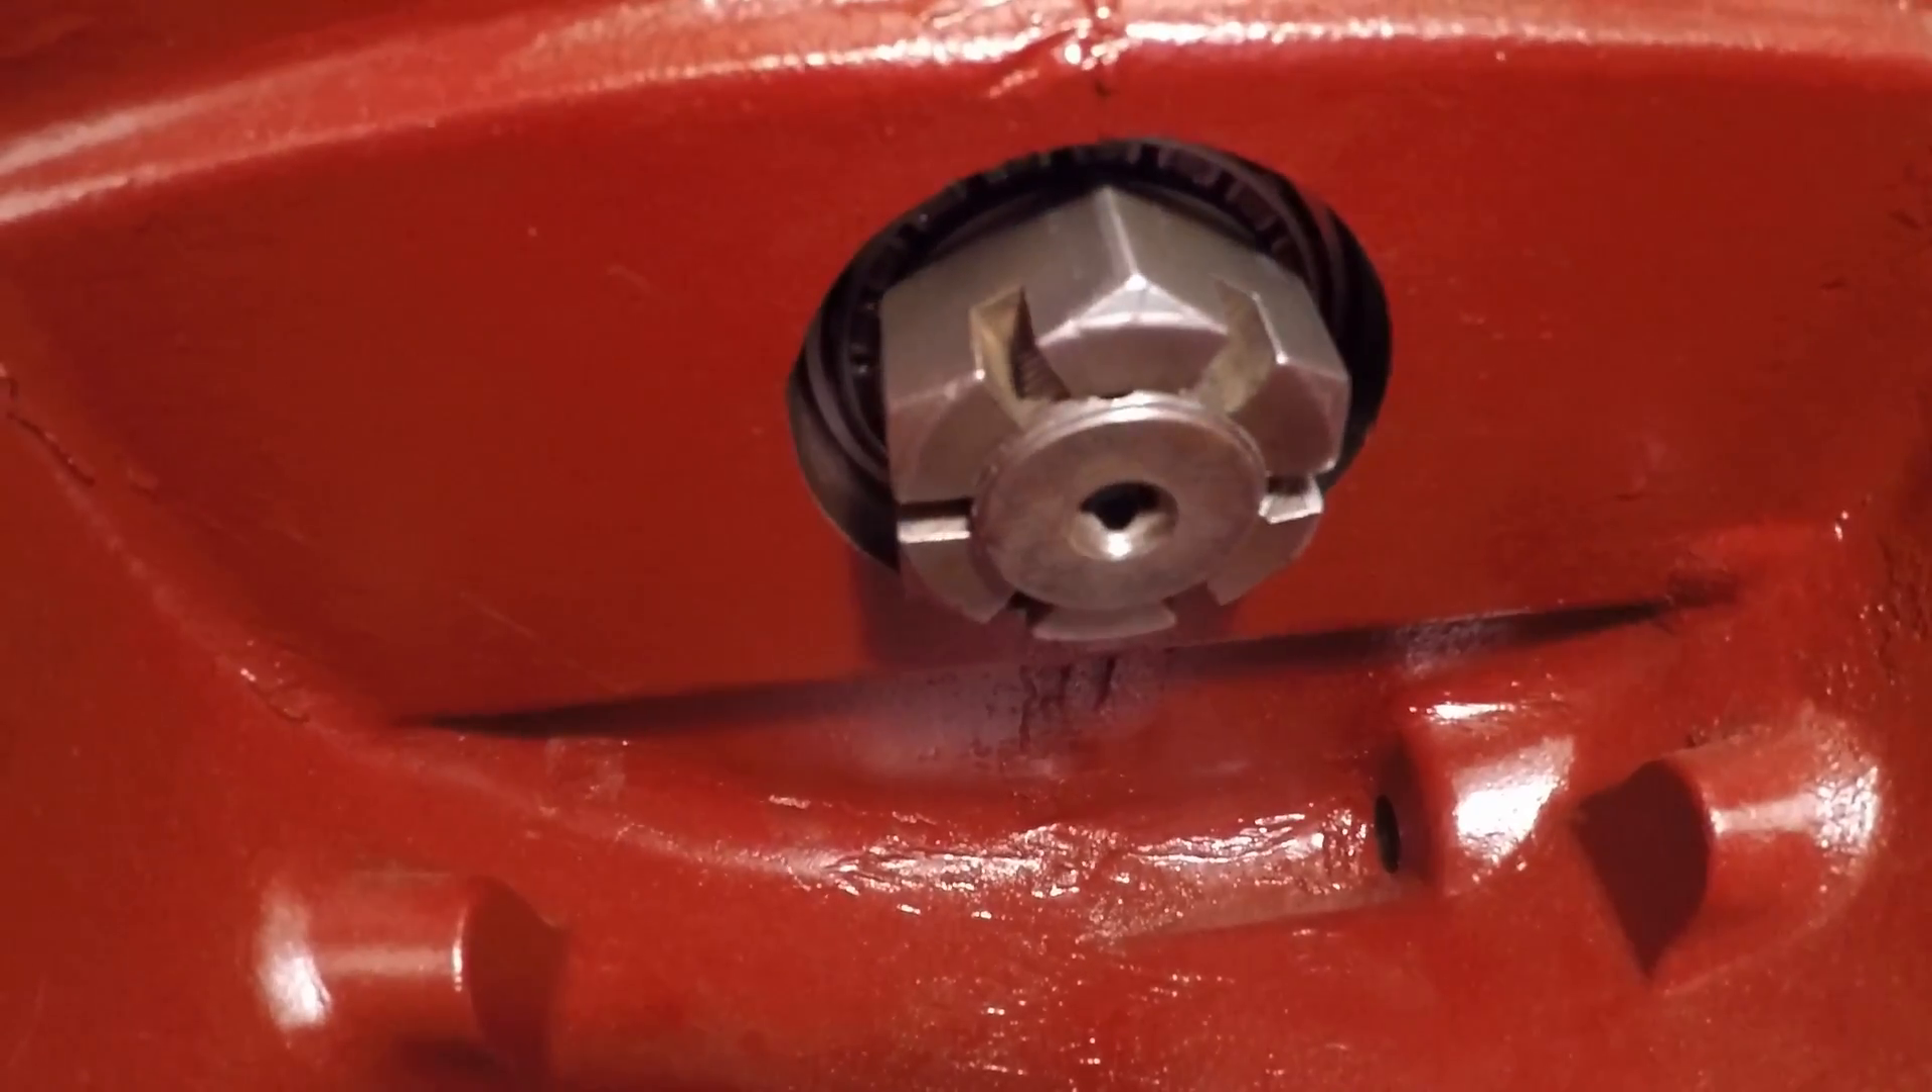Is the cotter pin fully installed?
No.